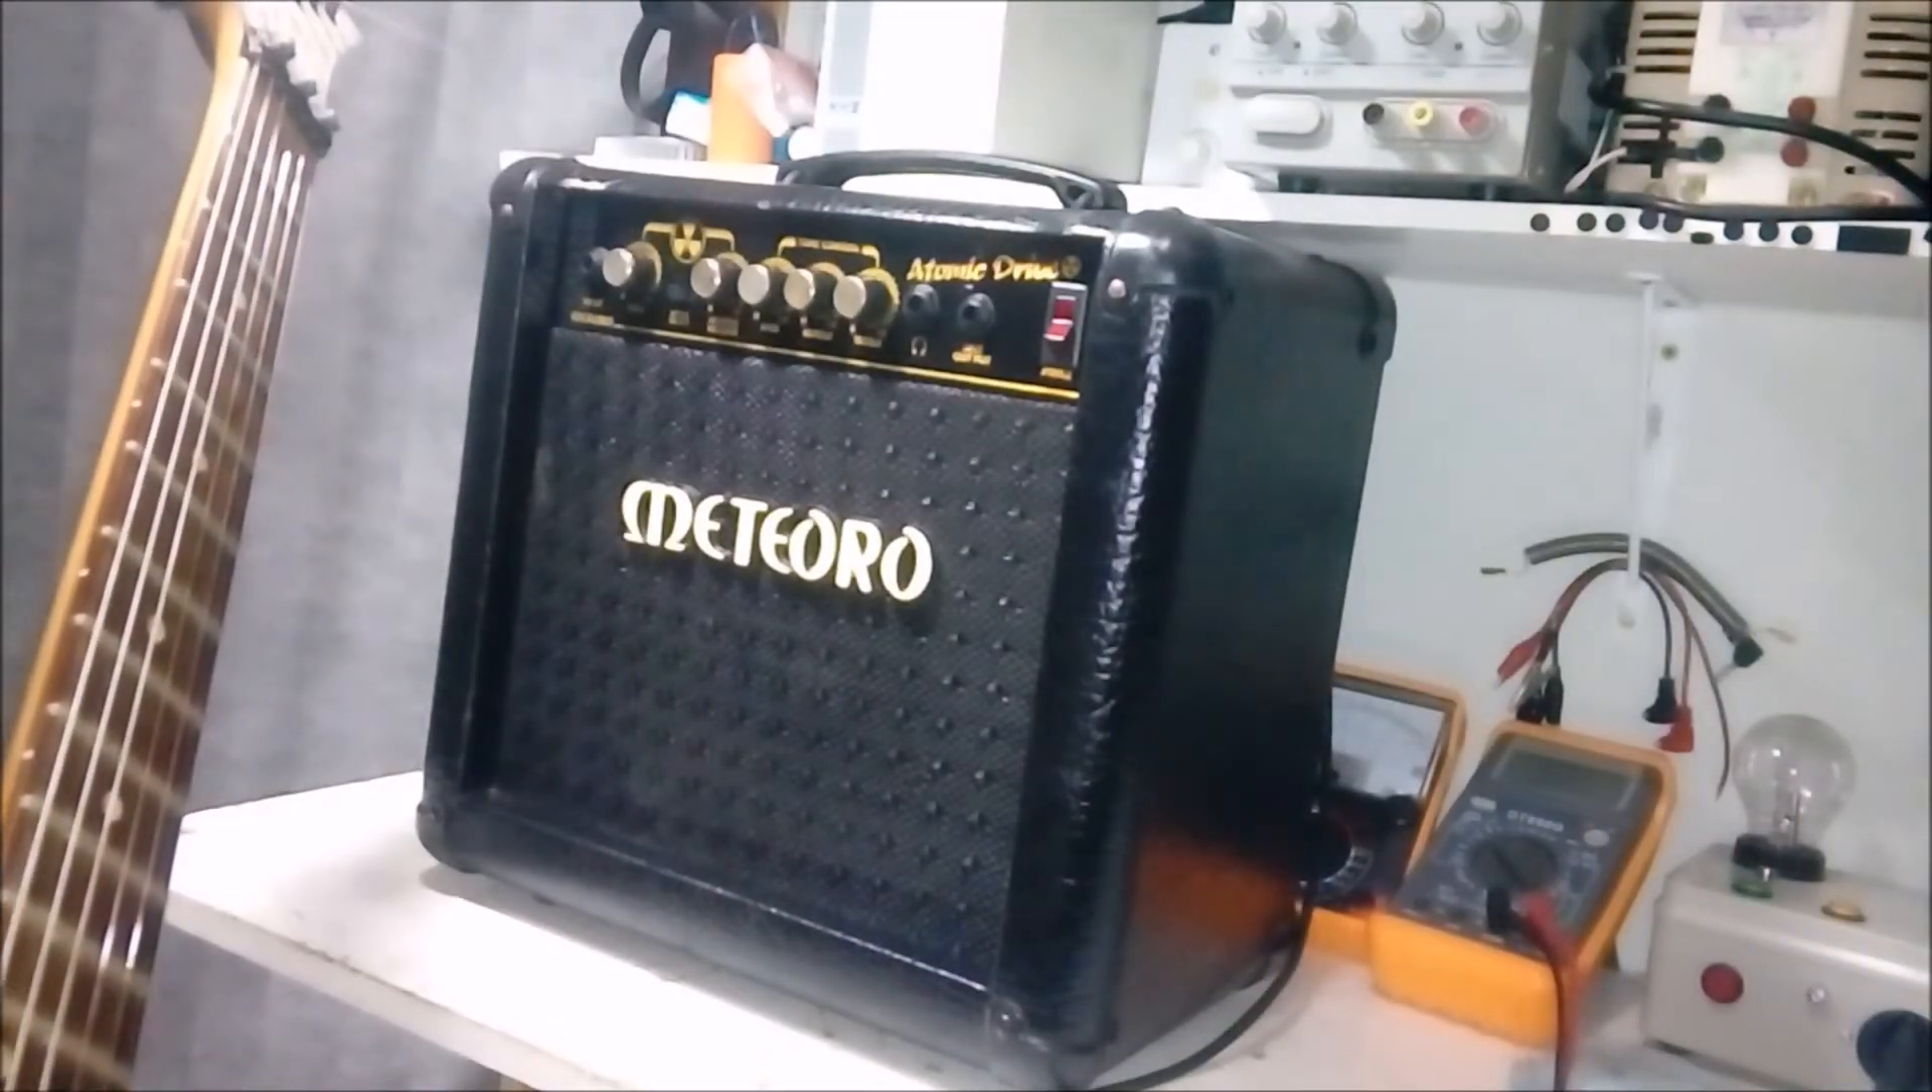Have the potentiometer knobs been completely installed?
Yes.